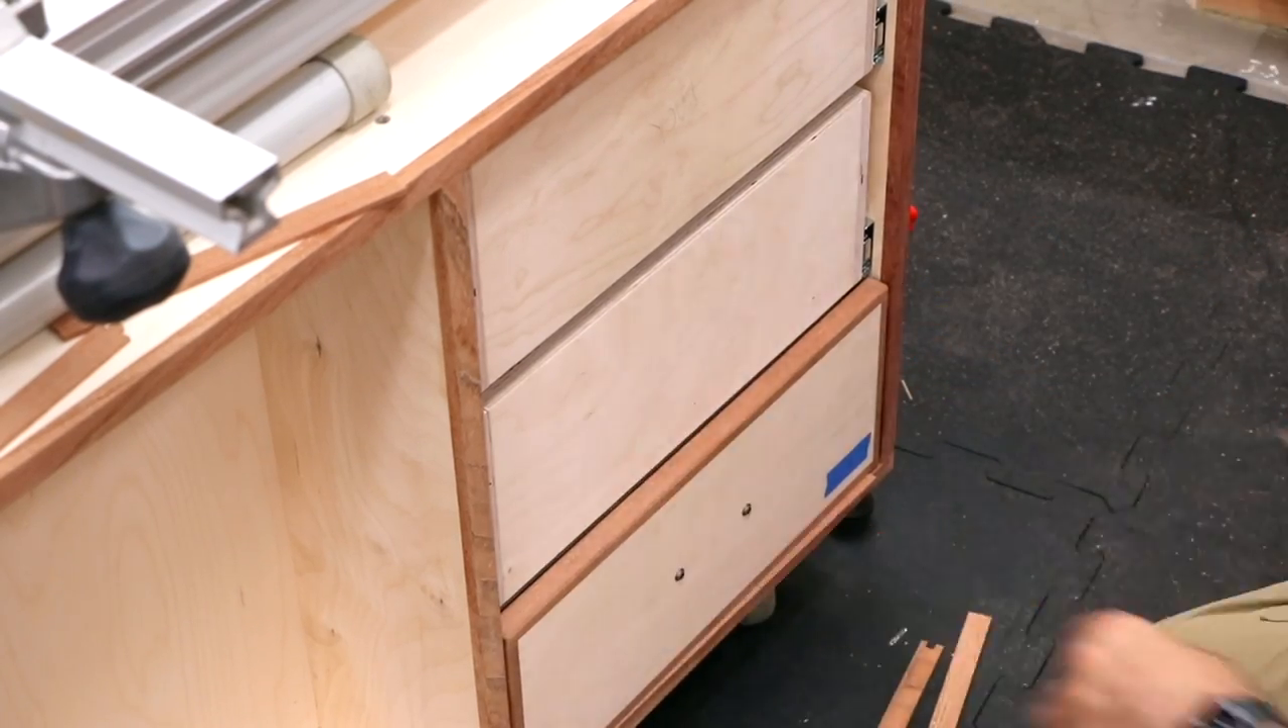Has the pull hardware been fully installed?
No.